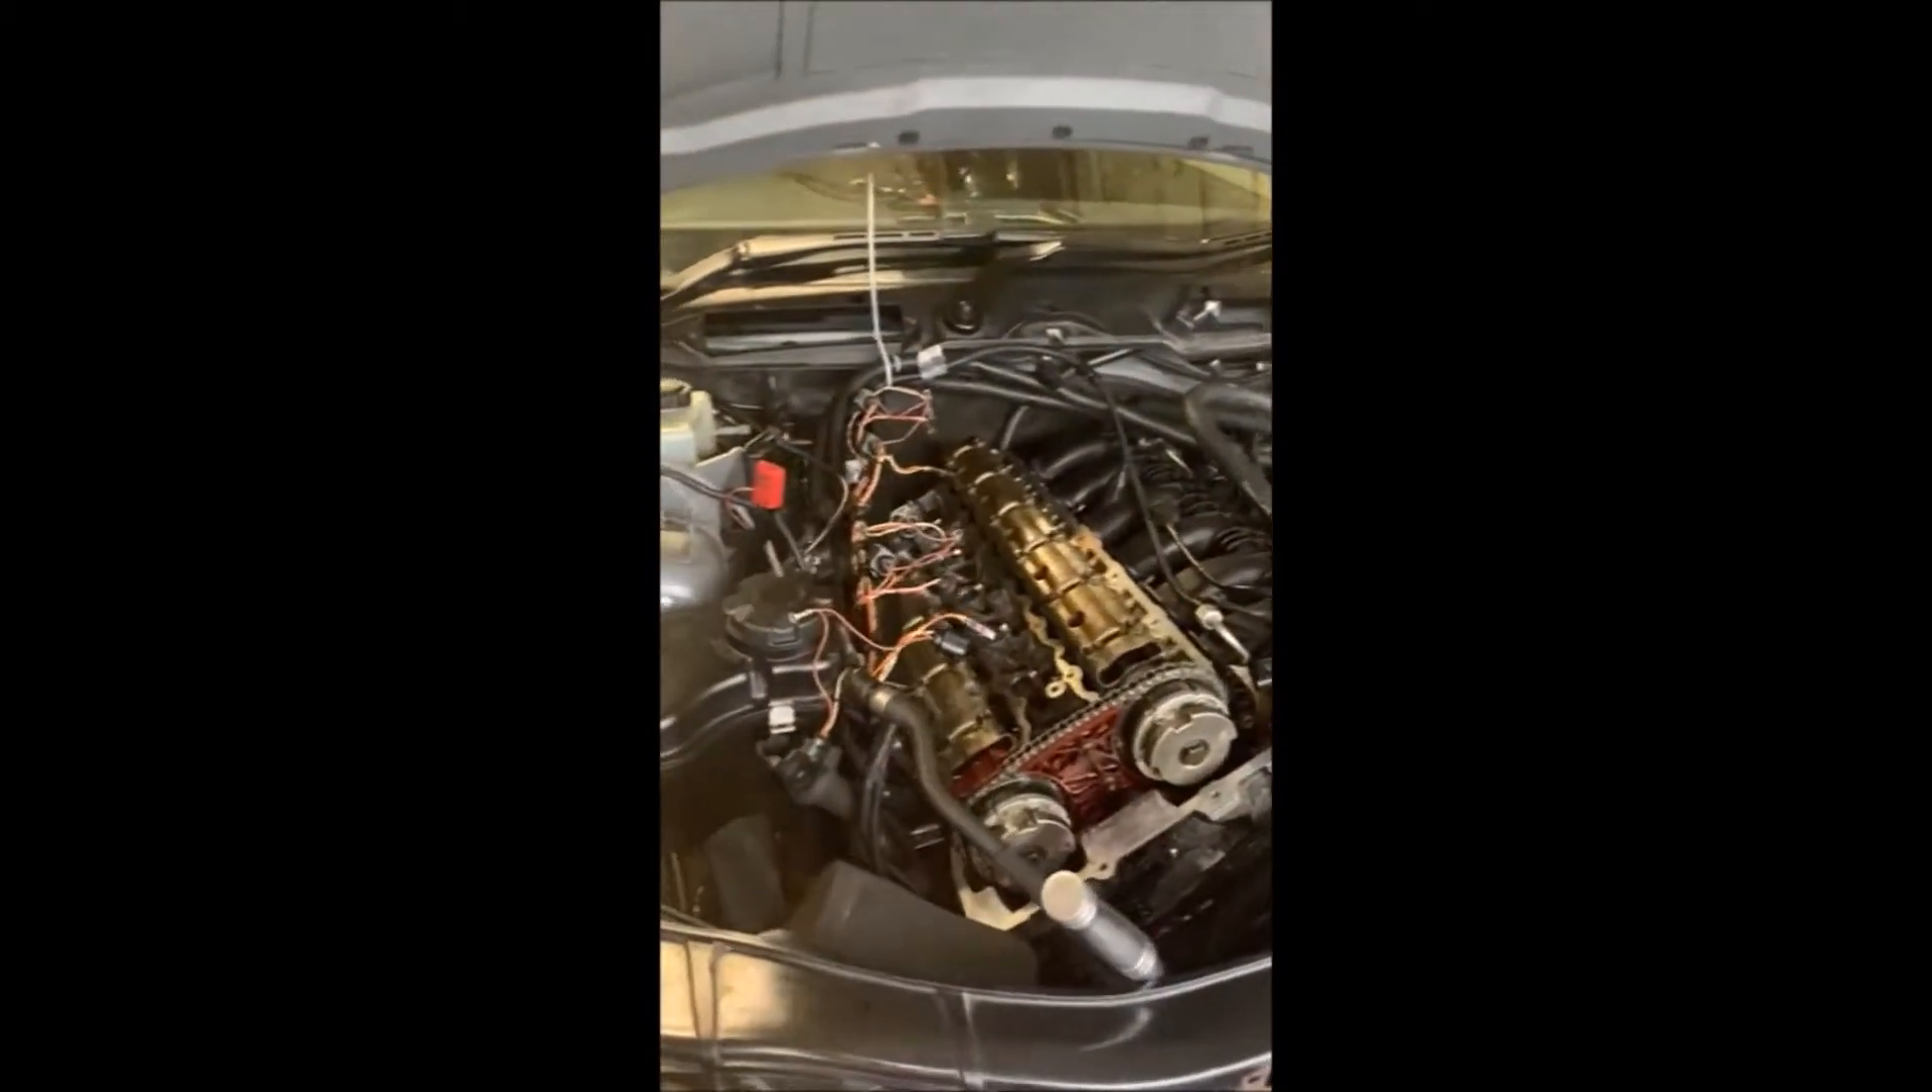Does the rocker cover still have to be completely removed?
No.